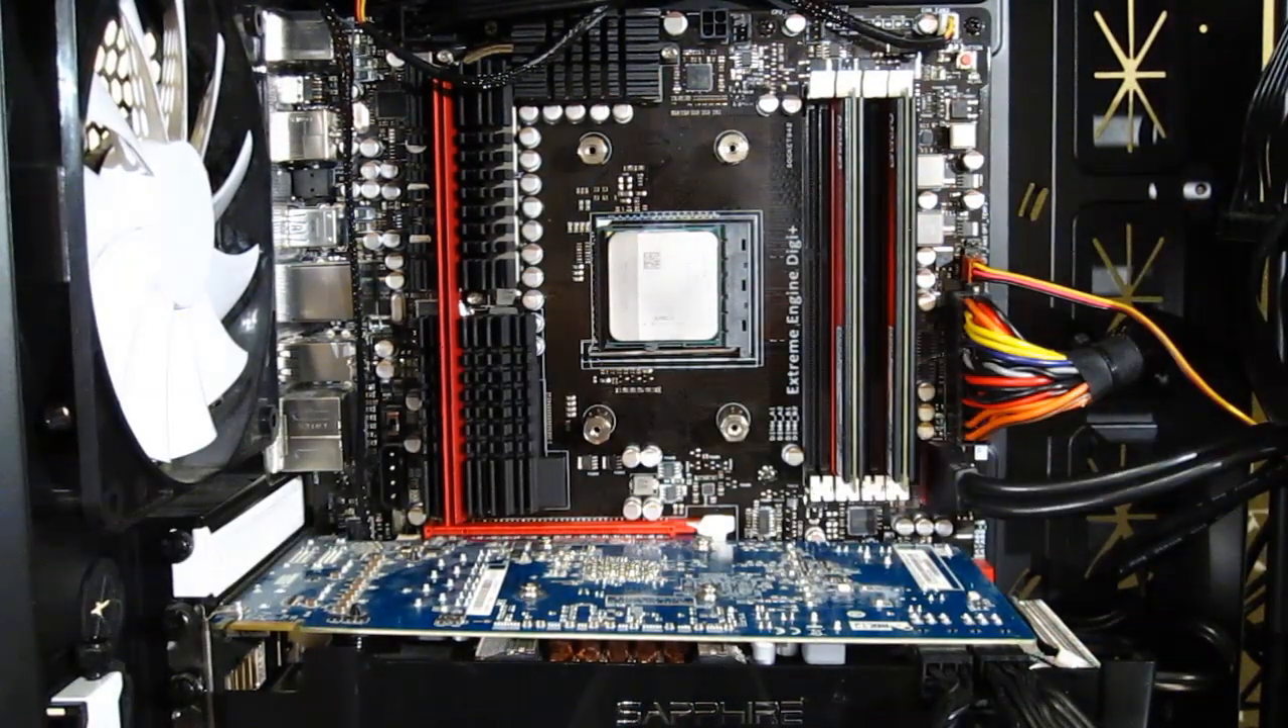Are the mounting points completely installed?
Yes.